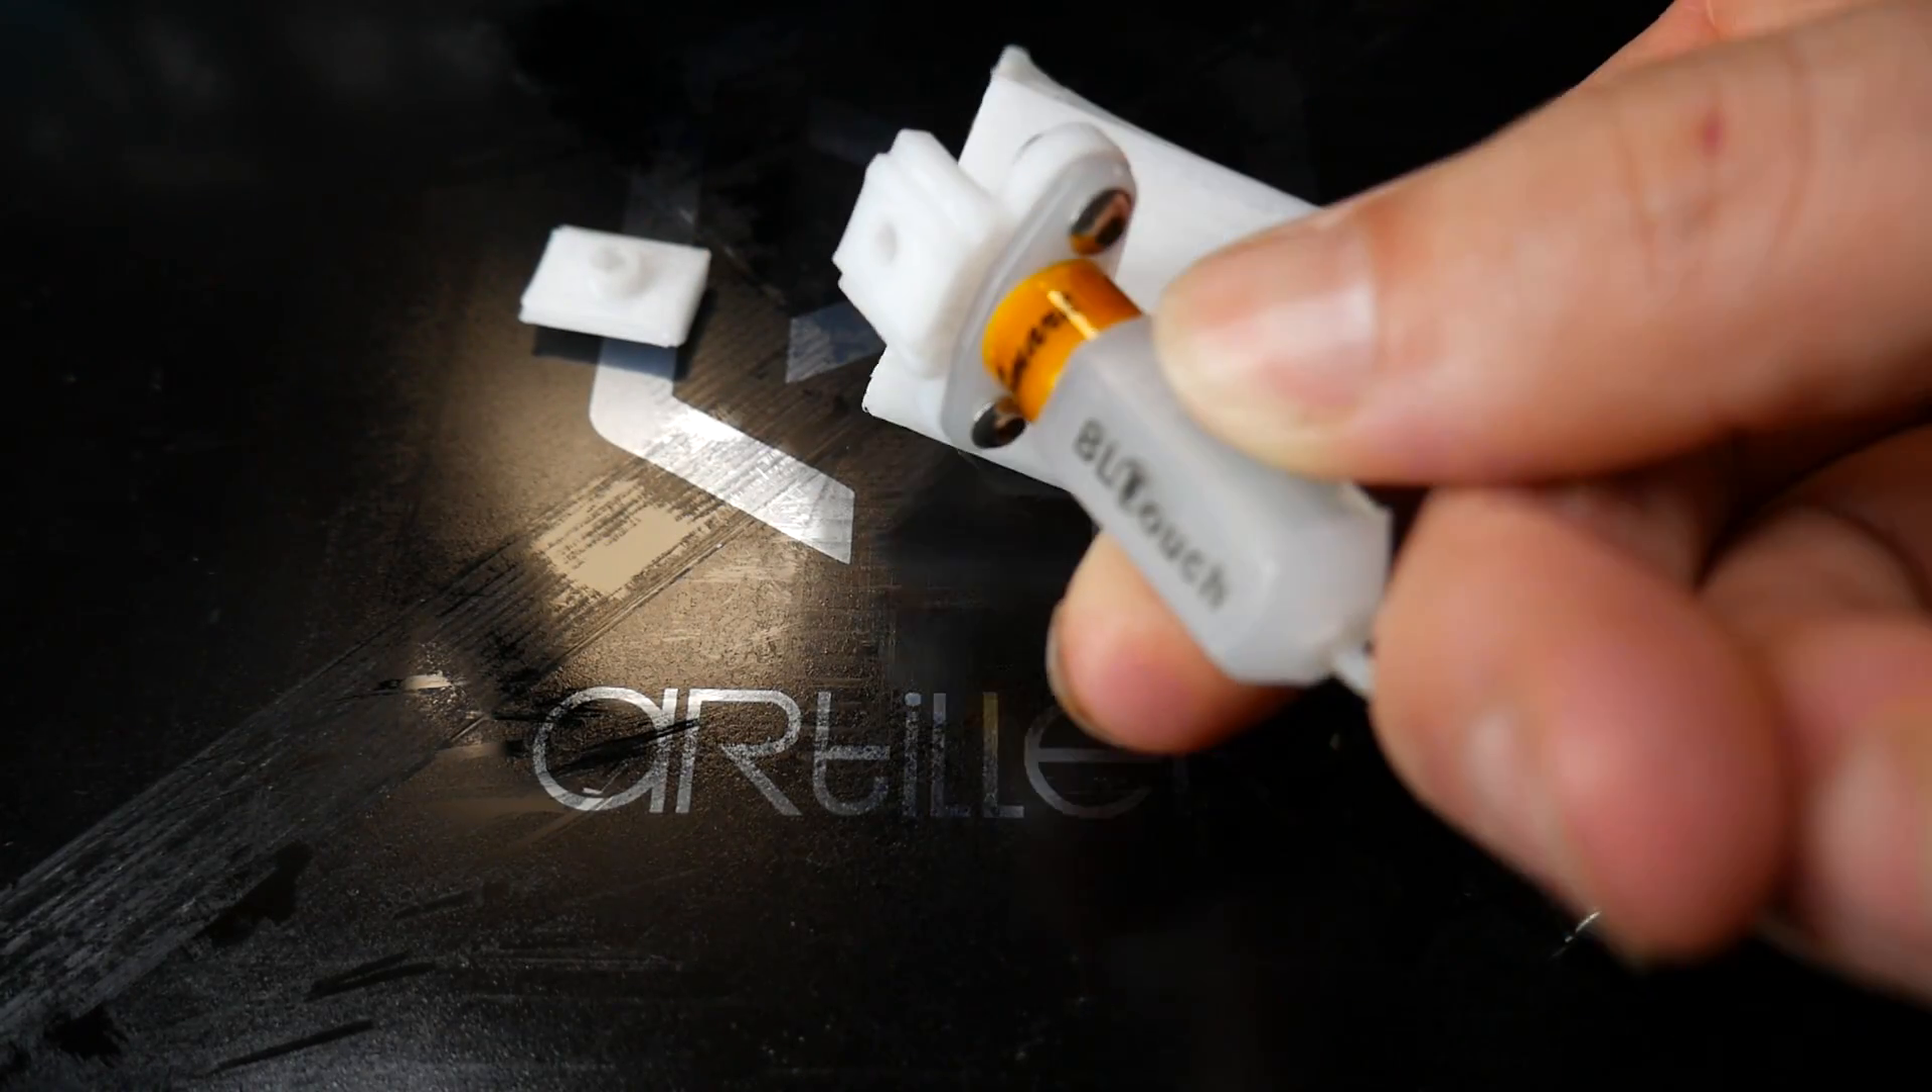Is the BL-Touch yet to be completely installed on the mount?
No.